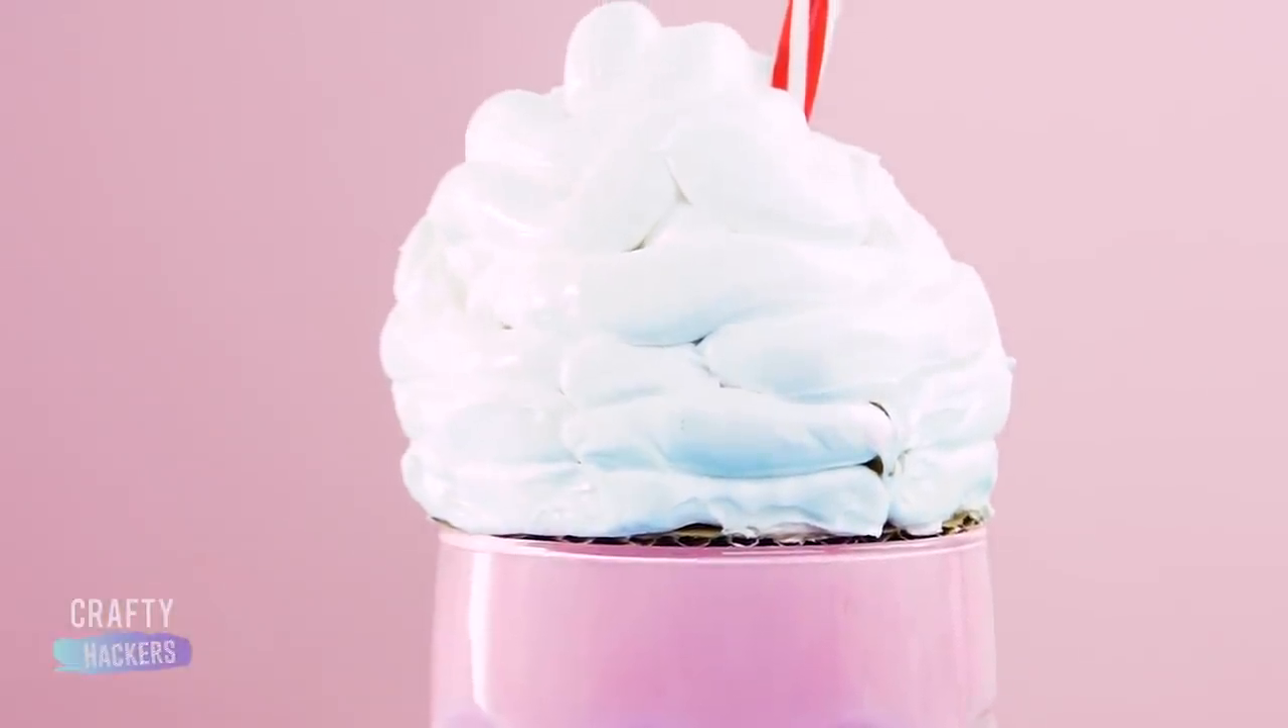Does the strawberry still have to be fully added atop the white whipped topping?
Yes.